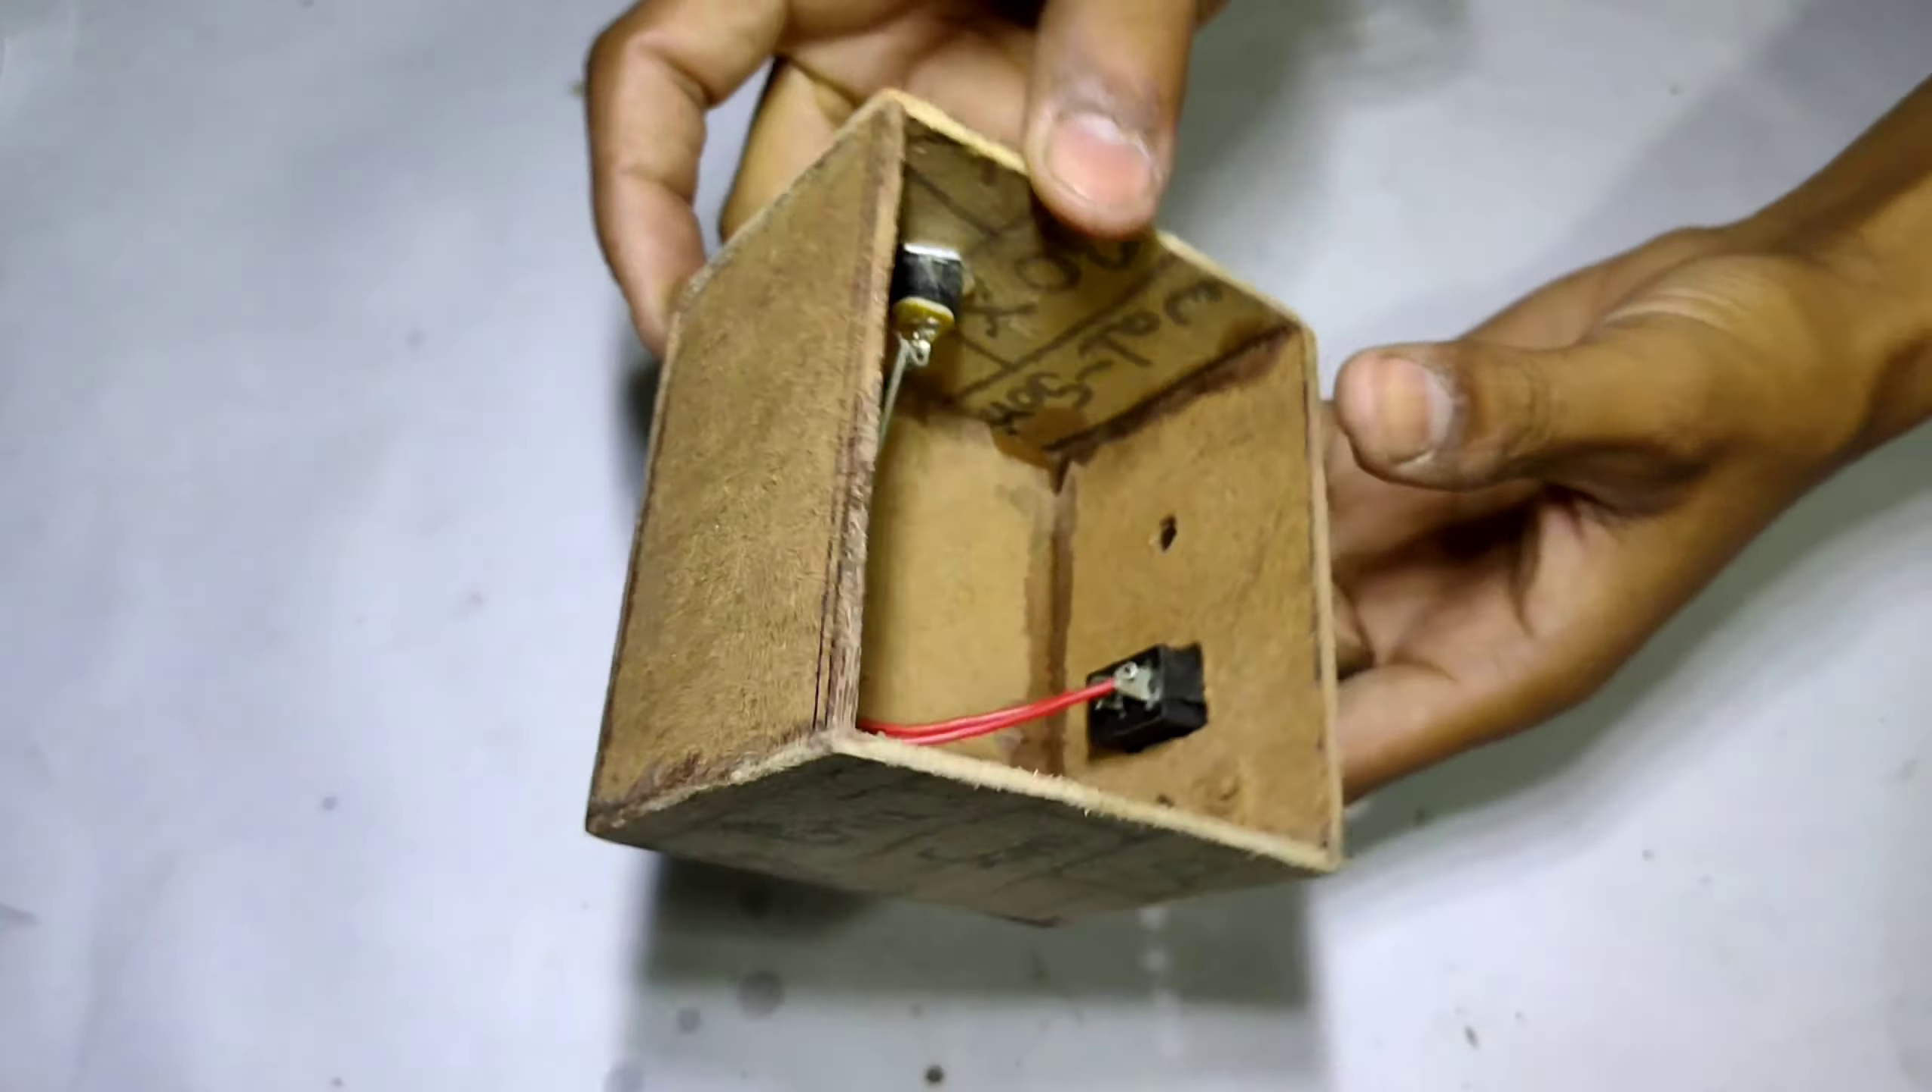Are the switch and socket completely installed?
Yes.